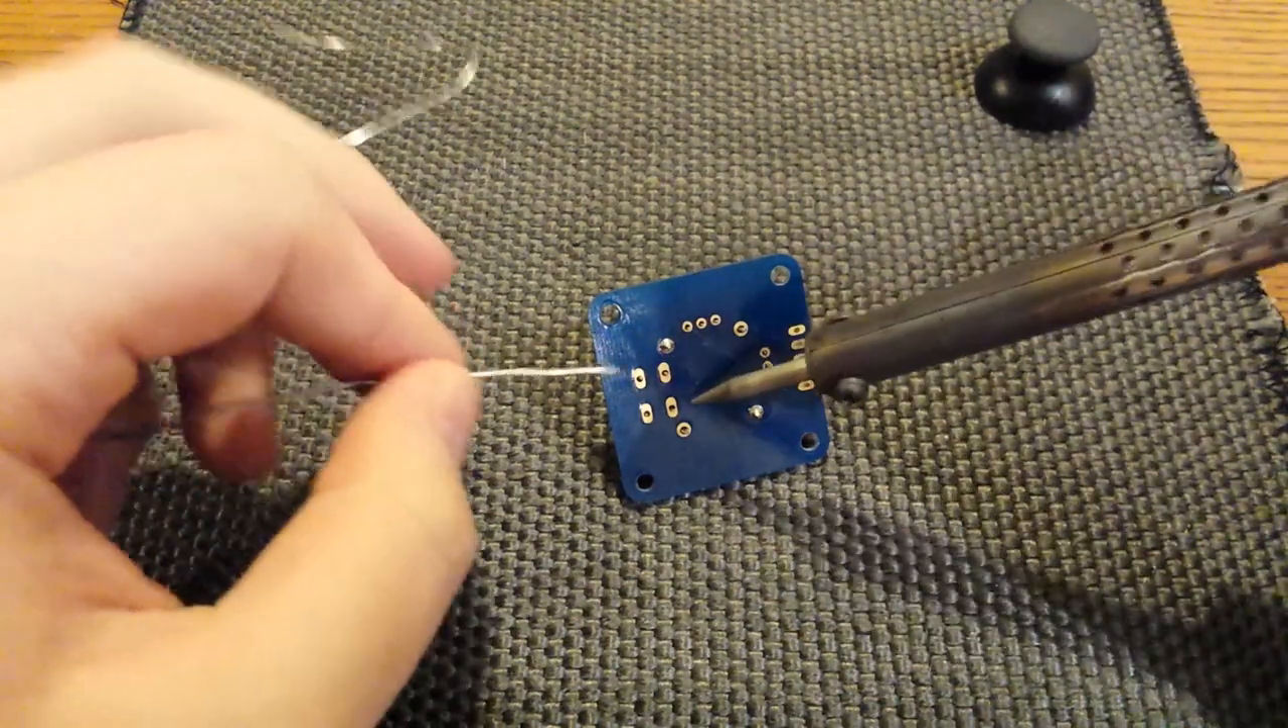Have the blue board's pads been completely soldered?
No.